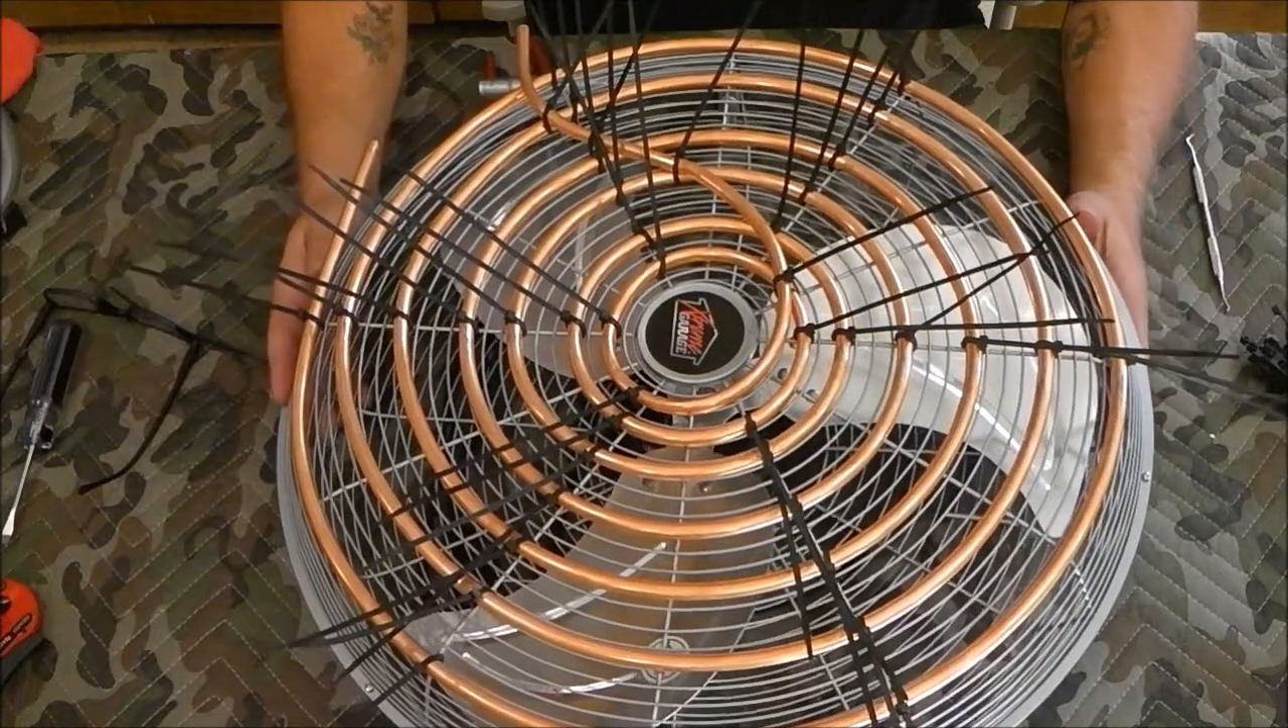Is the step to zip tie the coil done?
Yes.